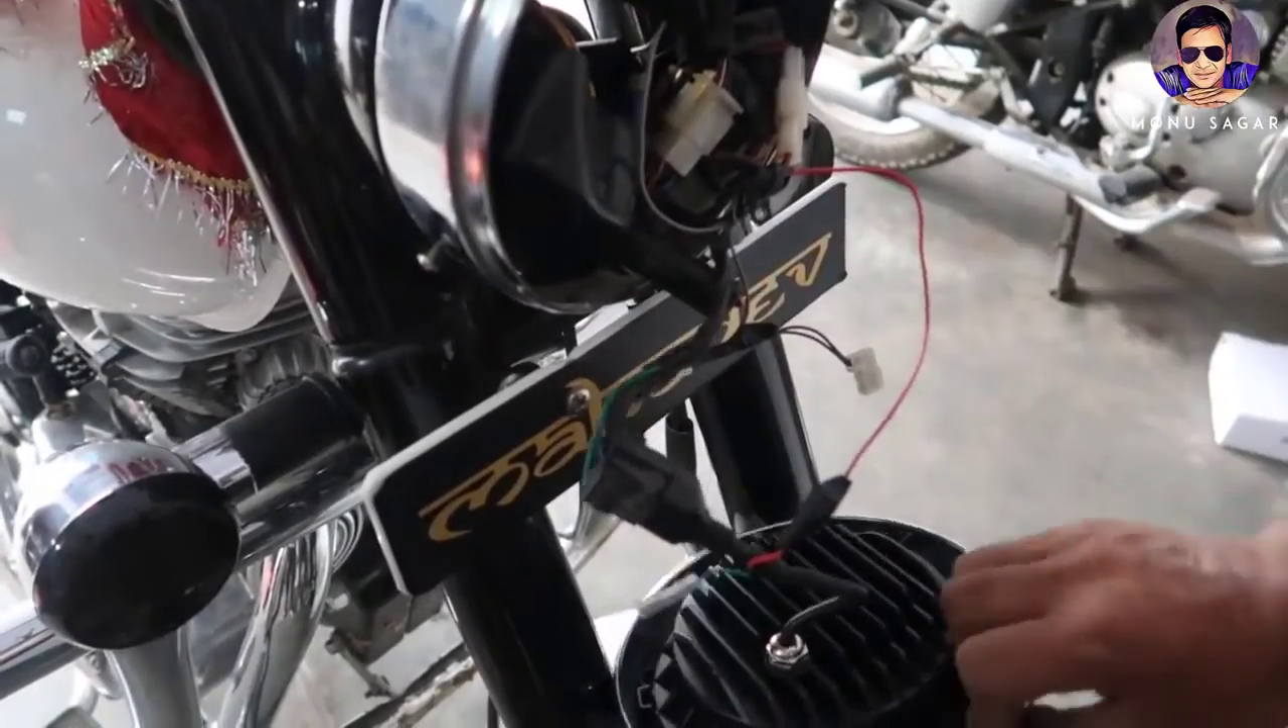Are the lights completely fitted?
No.